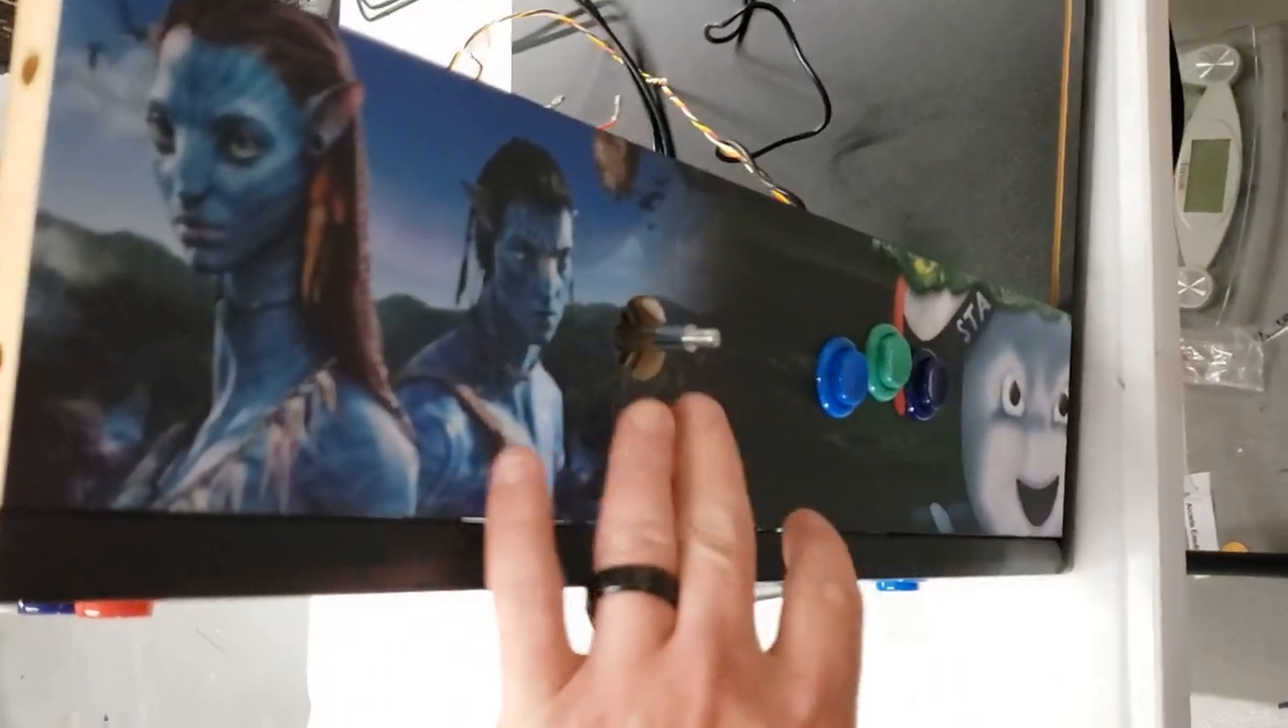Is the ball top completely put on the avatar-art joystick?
No.